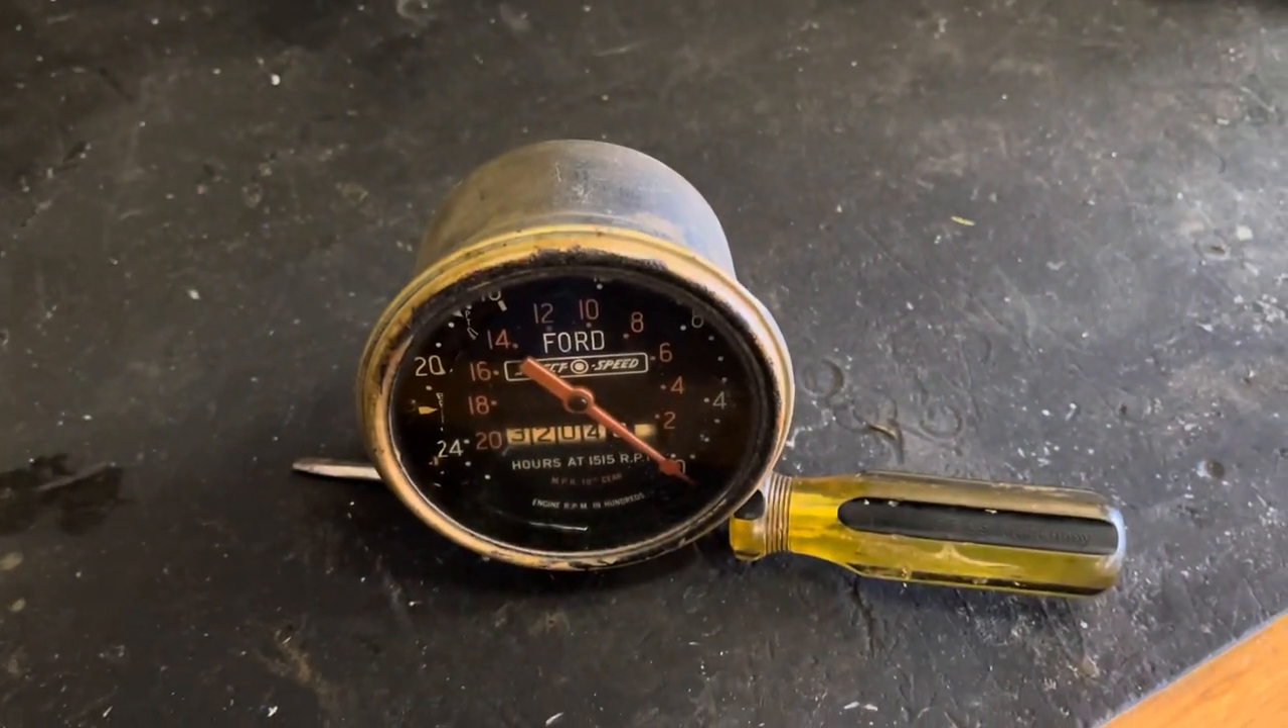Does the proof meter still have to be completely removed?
No.